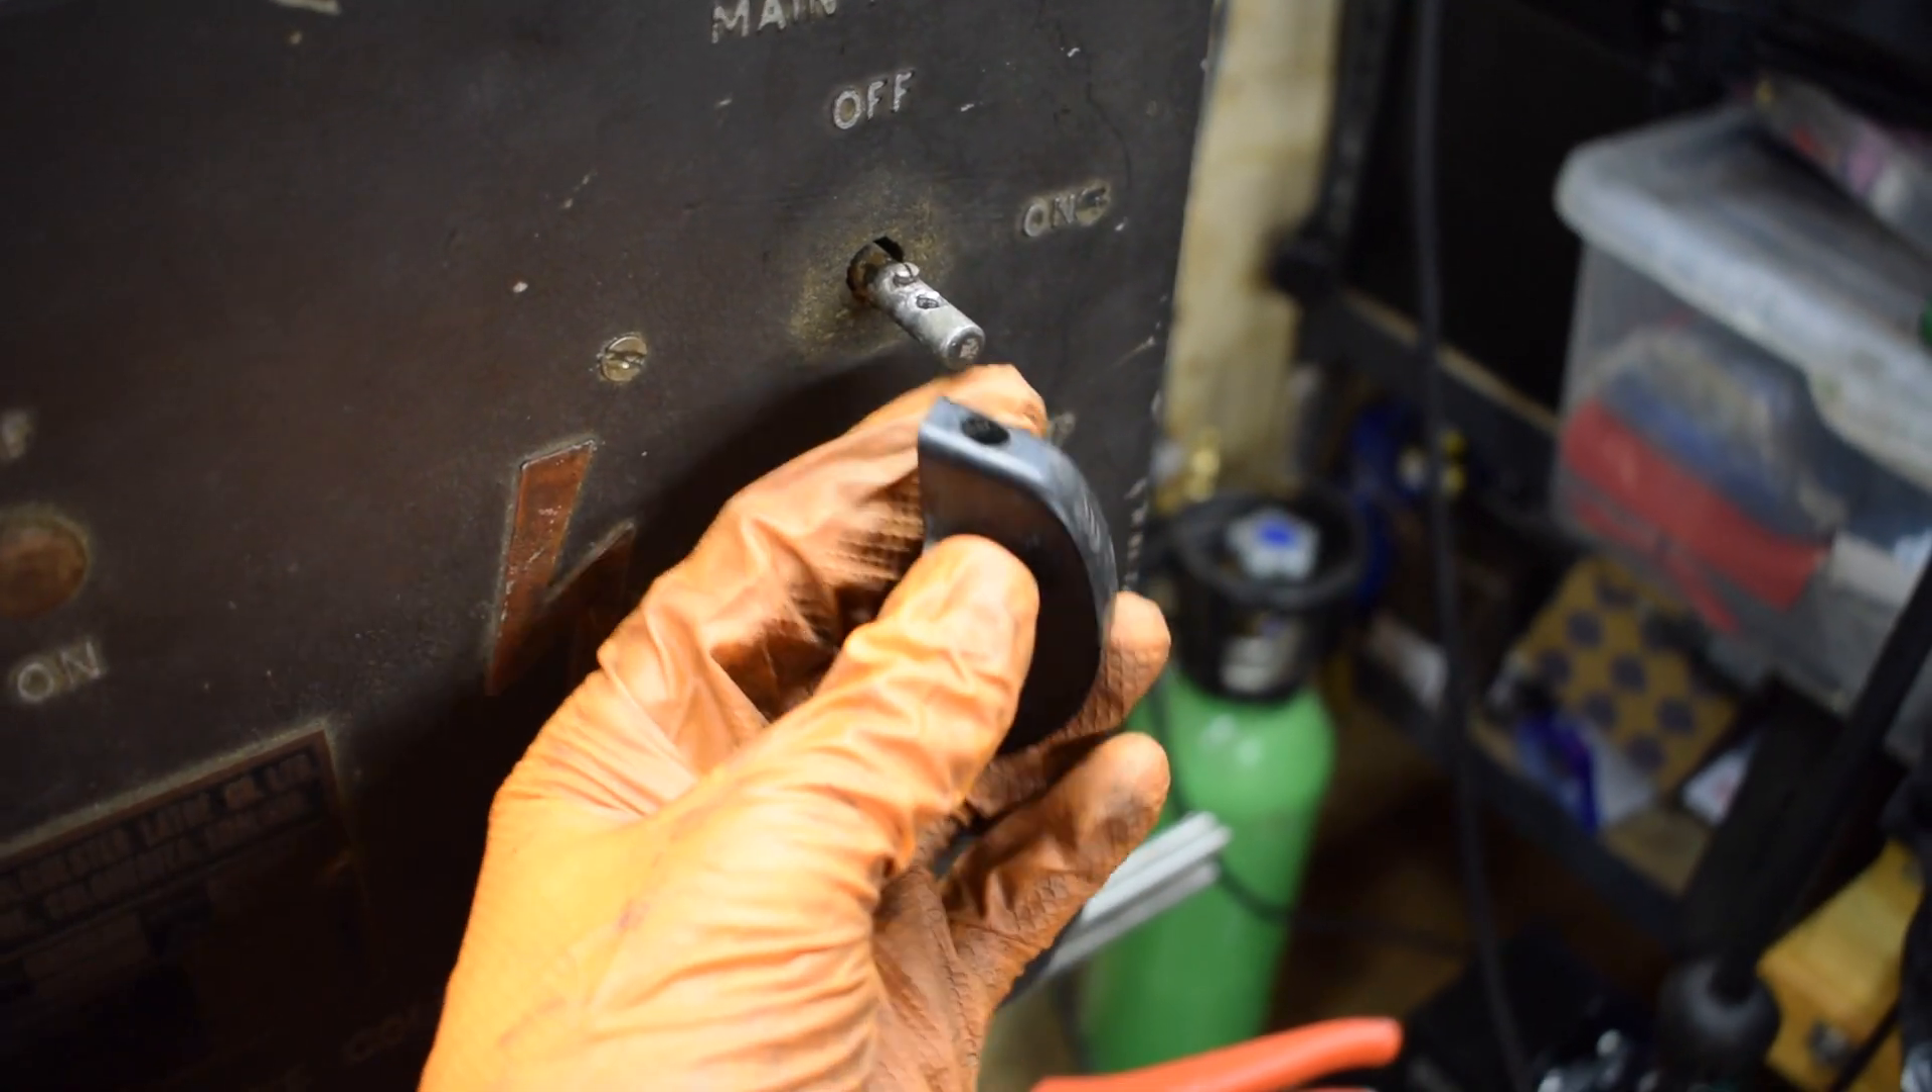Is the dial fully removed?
Yes.